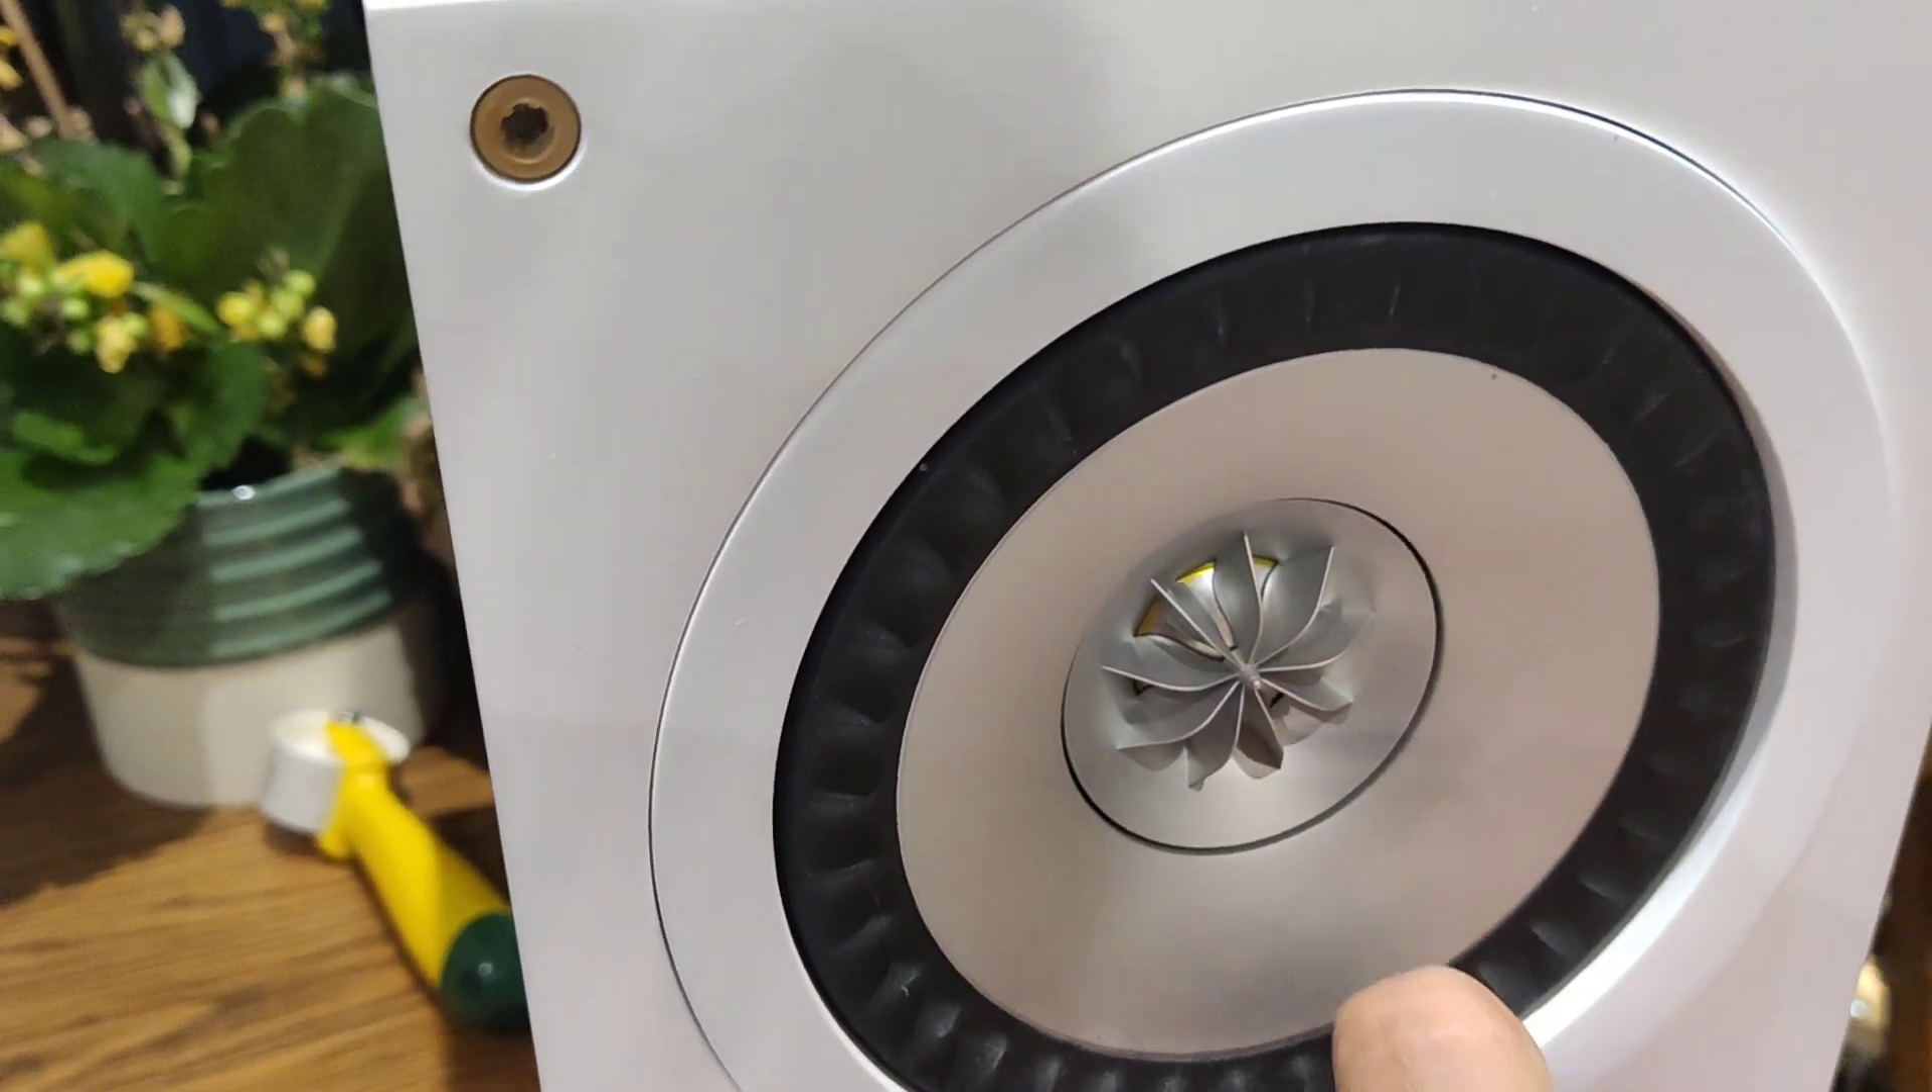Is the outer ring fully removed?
No.